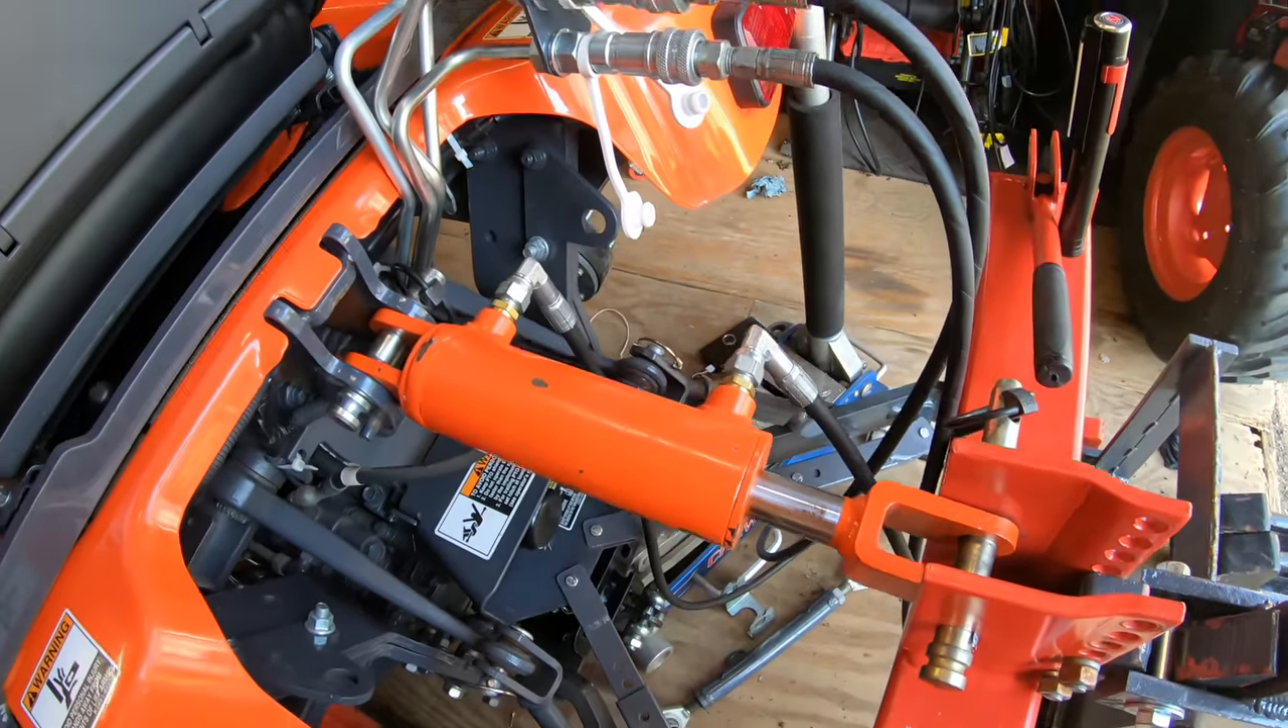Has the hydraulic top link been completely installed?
Yes.